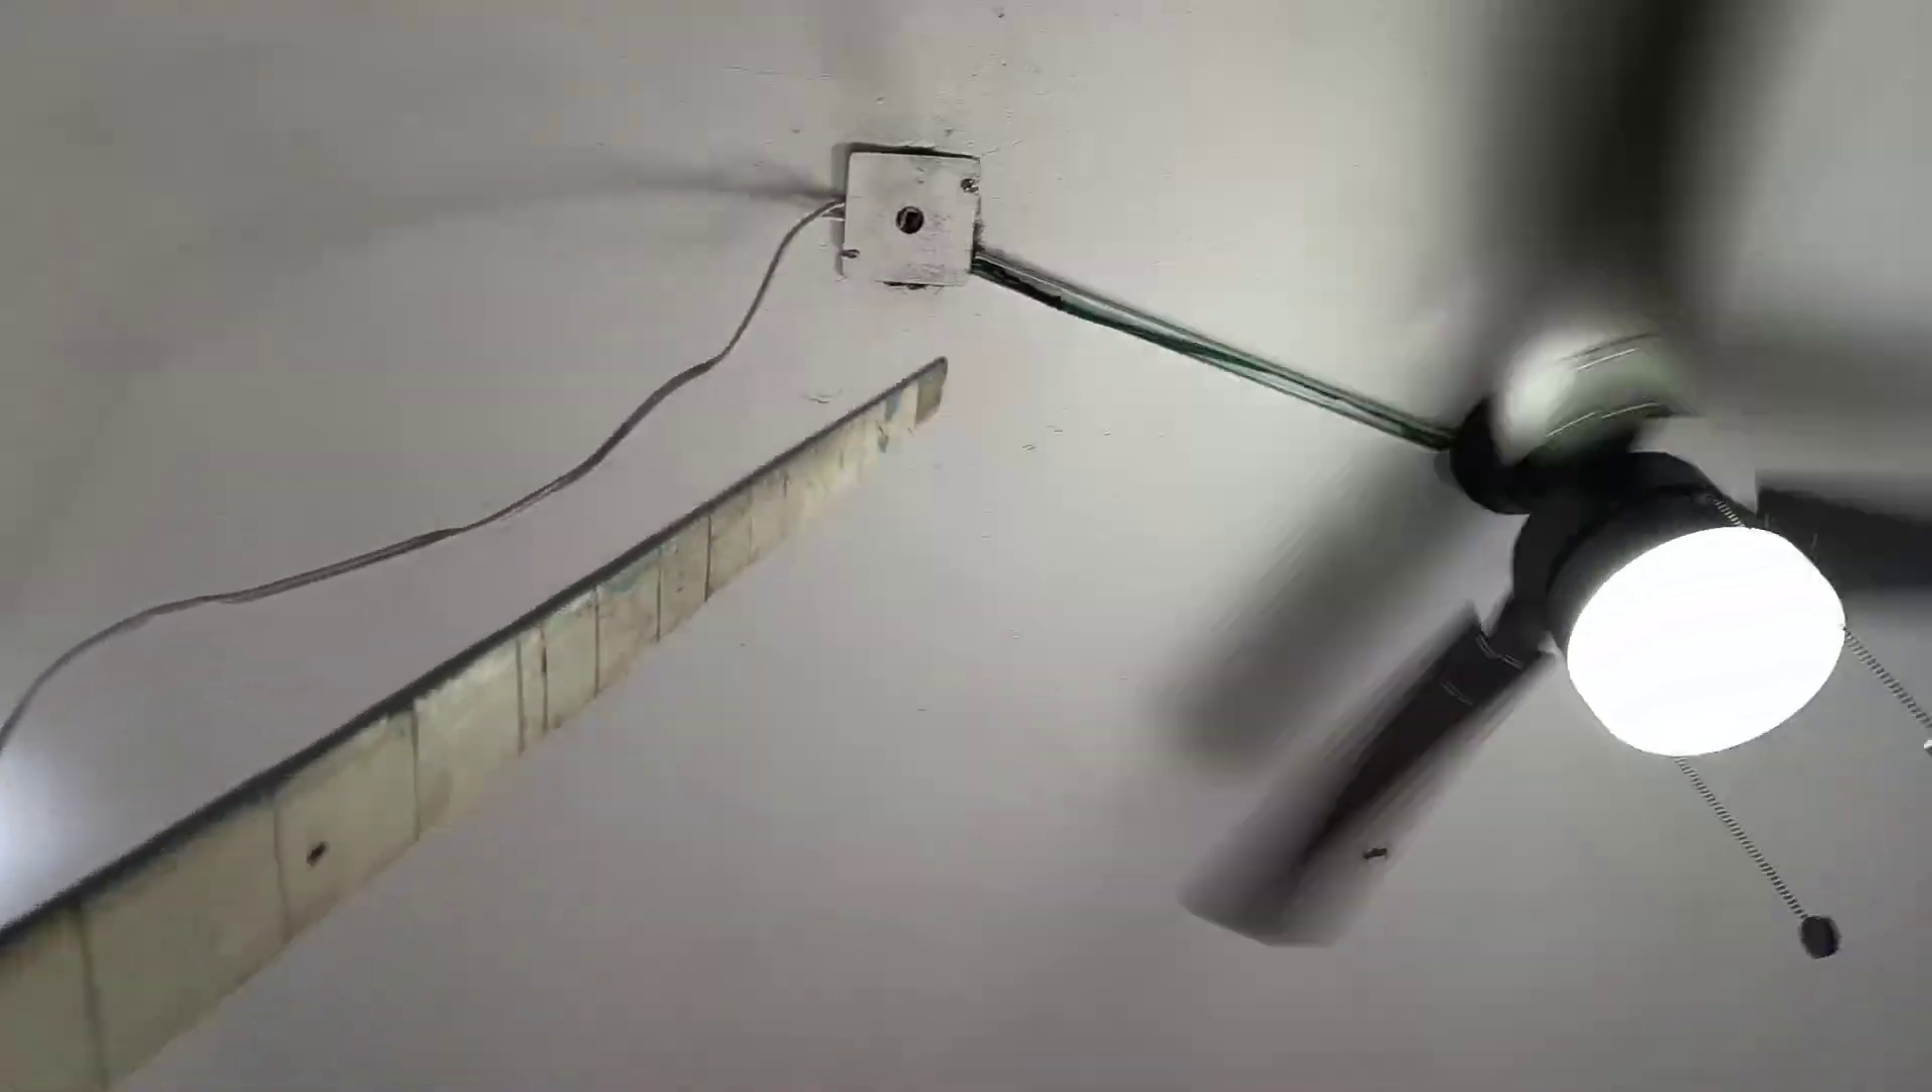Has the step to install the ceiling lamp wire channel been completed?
No.